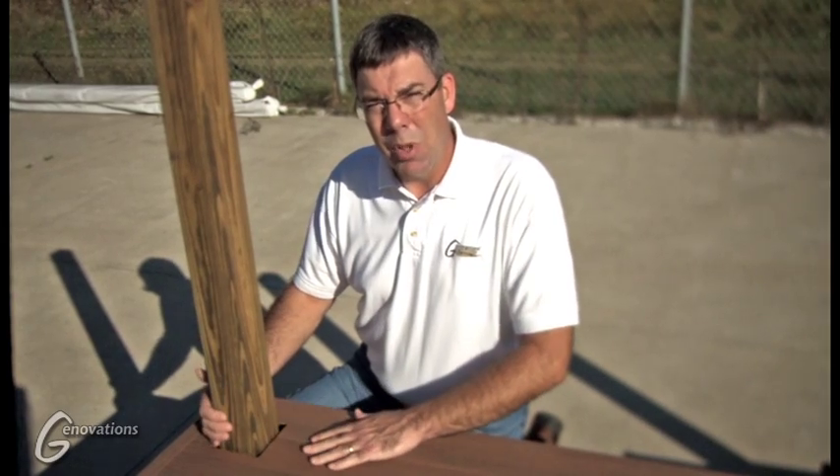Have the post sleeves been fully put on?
No.